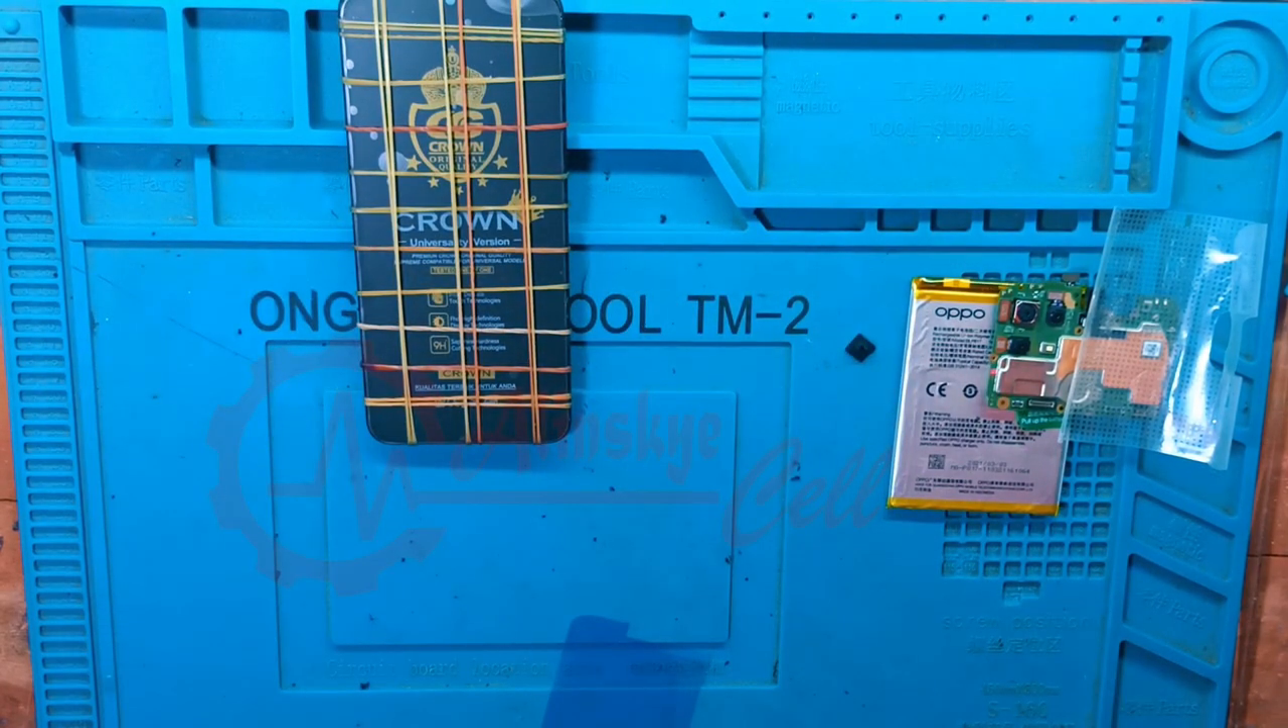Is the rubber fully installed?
Yes.